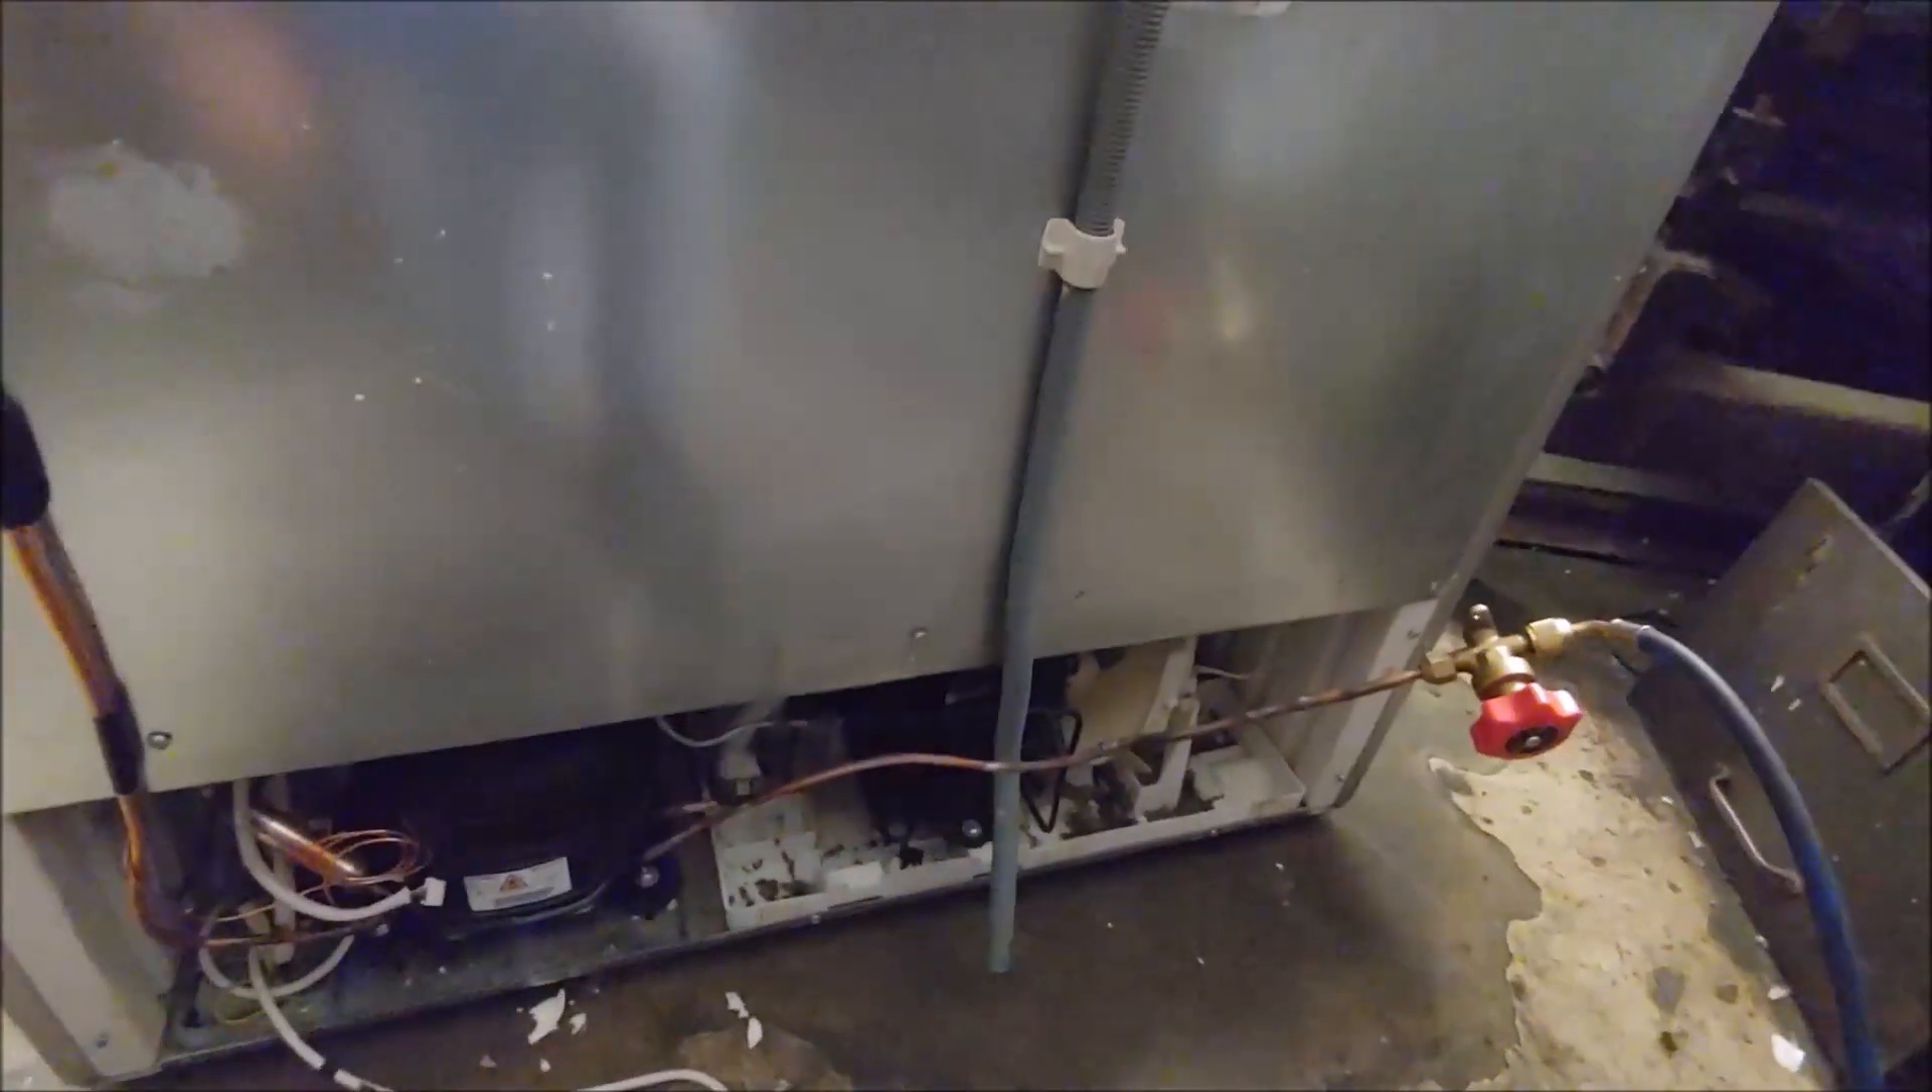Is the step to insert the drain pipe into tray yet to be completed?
Yes.